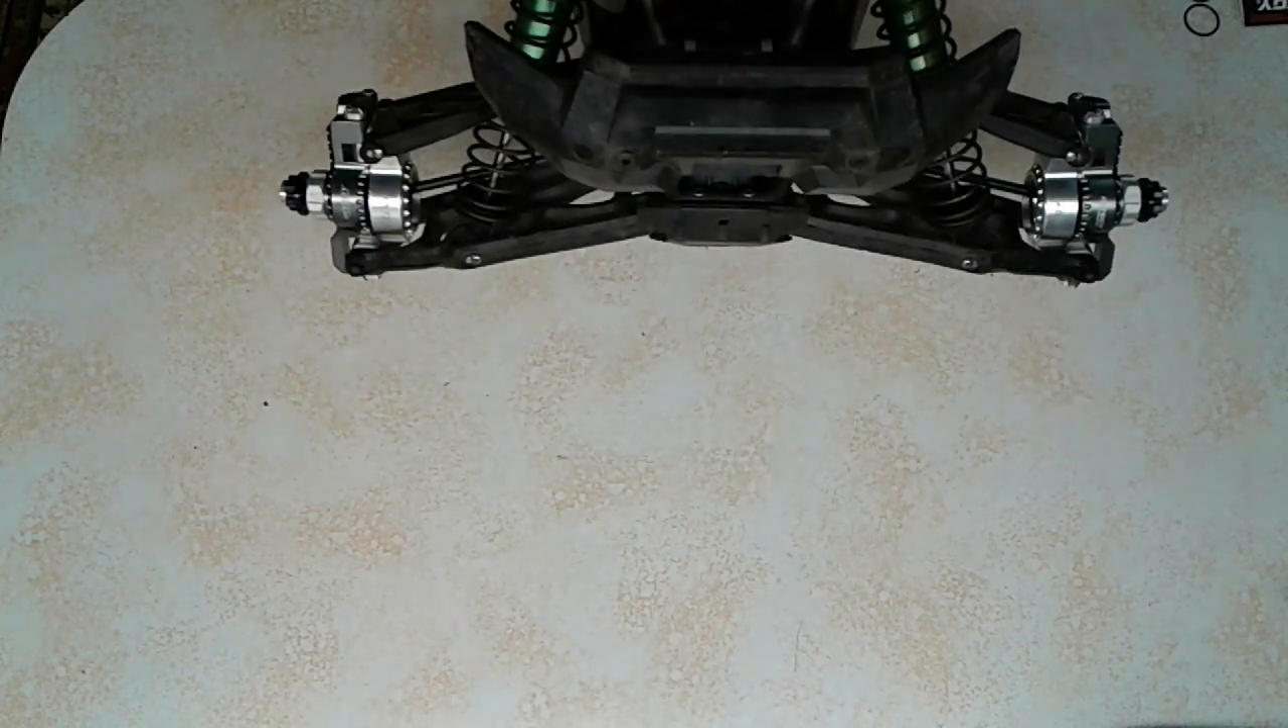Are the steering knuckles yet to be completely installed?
No.